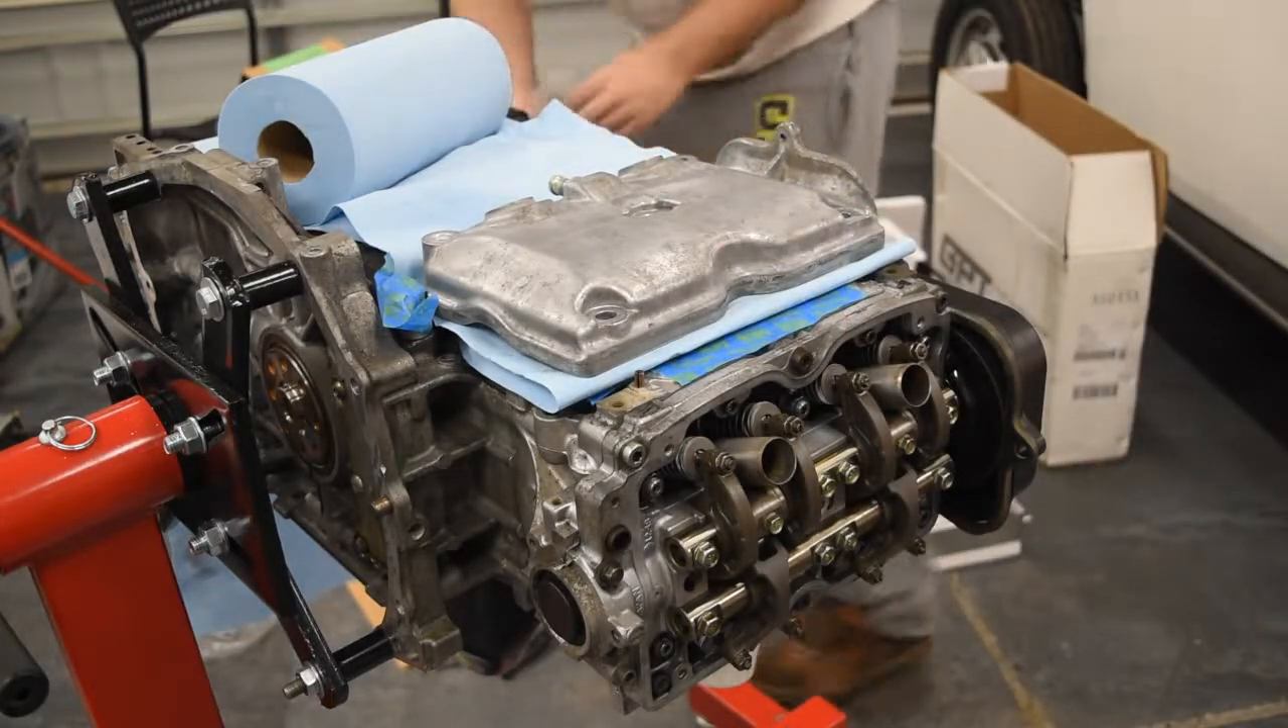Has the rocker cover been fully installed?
No.